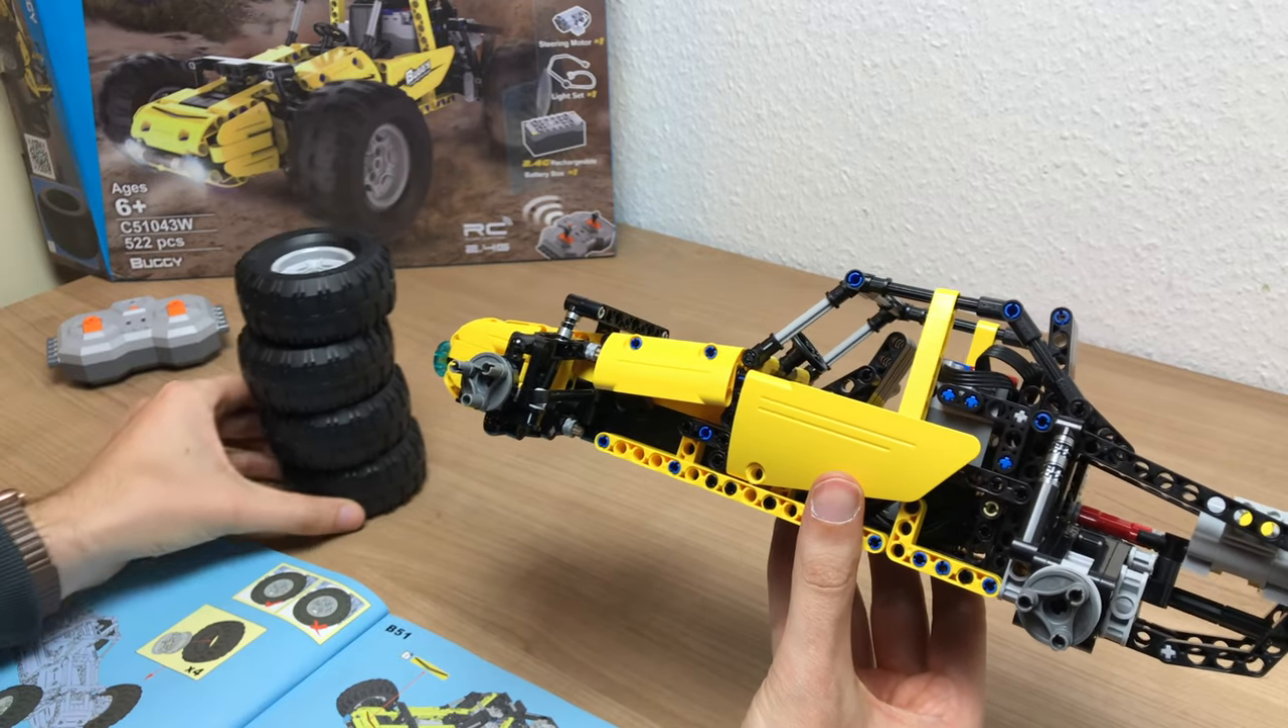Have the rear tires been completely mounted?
No.